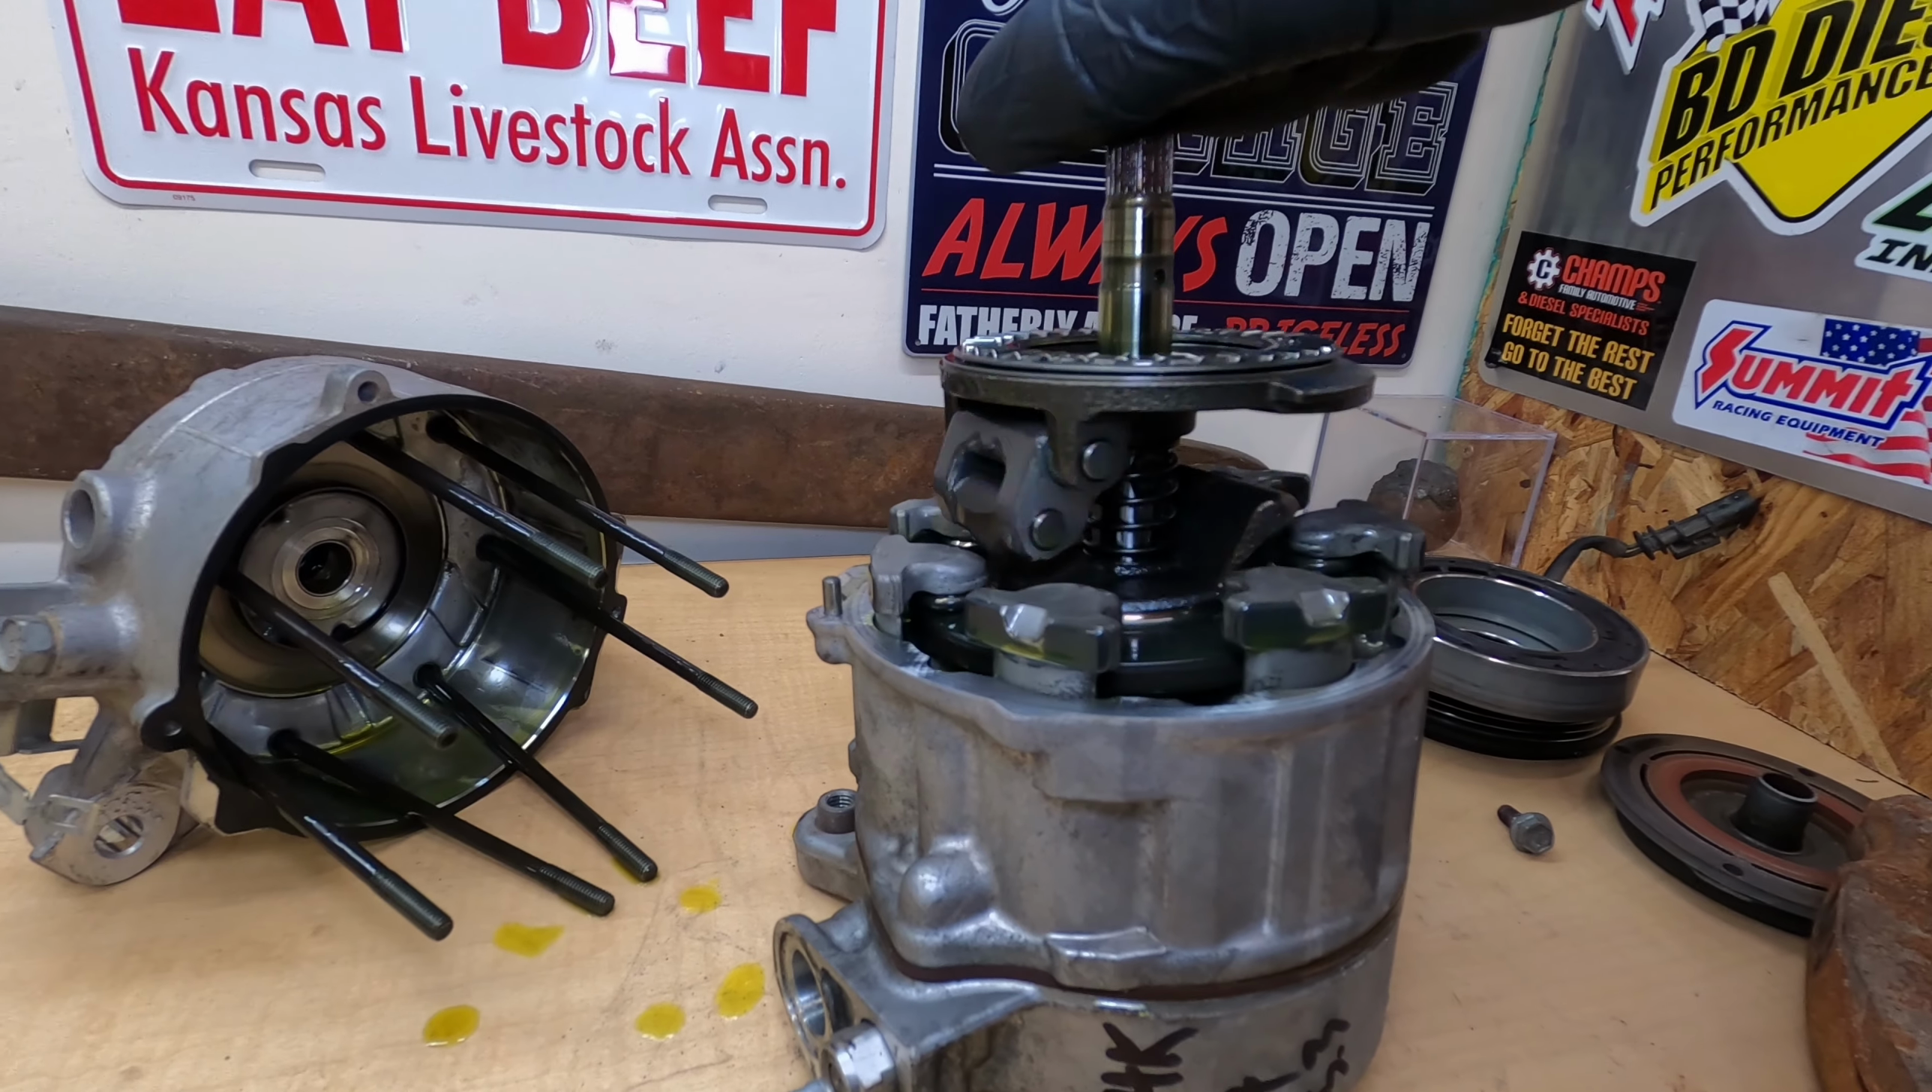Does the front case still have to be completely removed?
No.